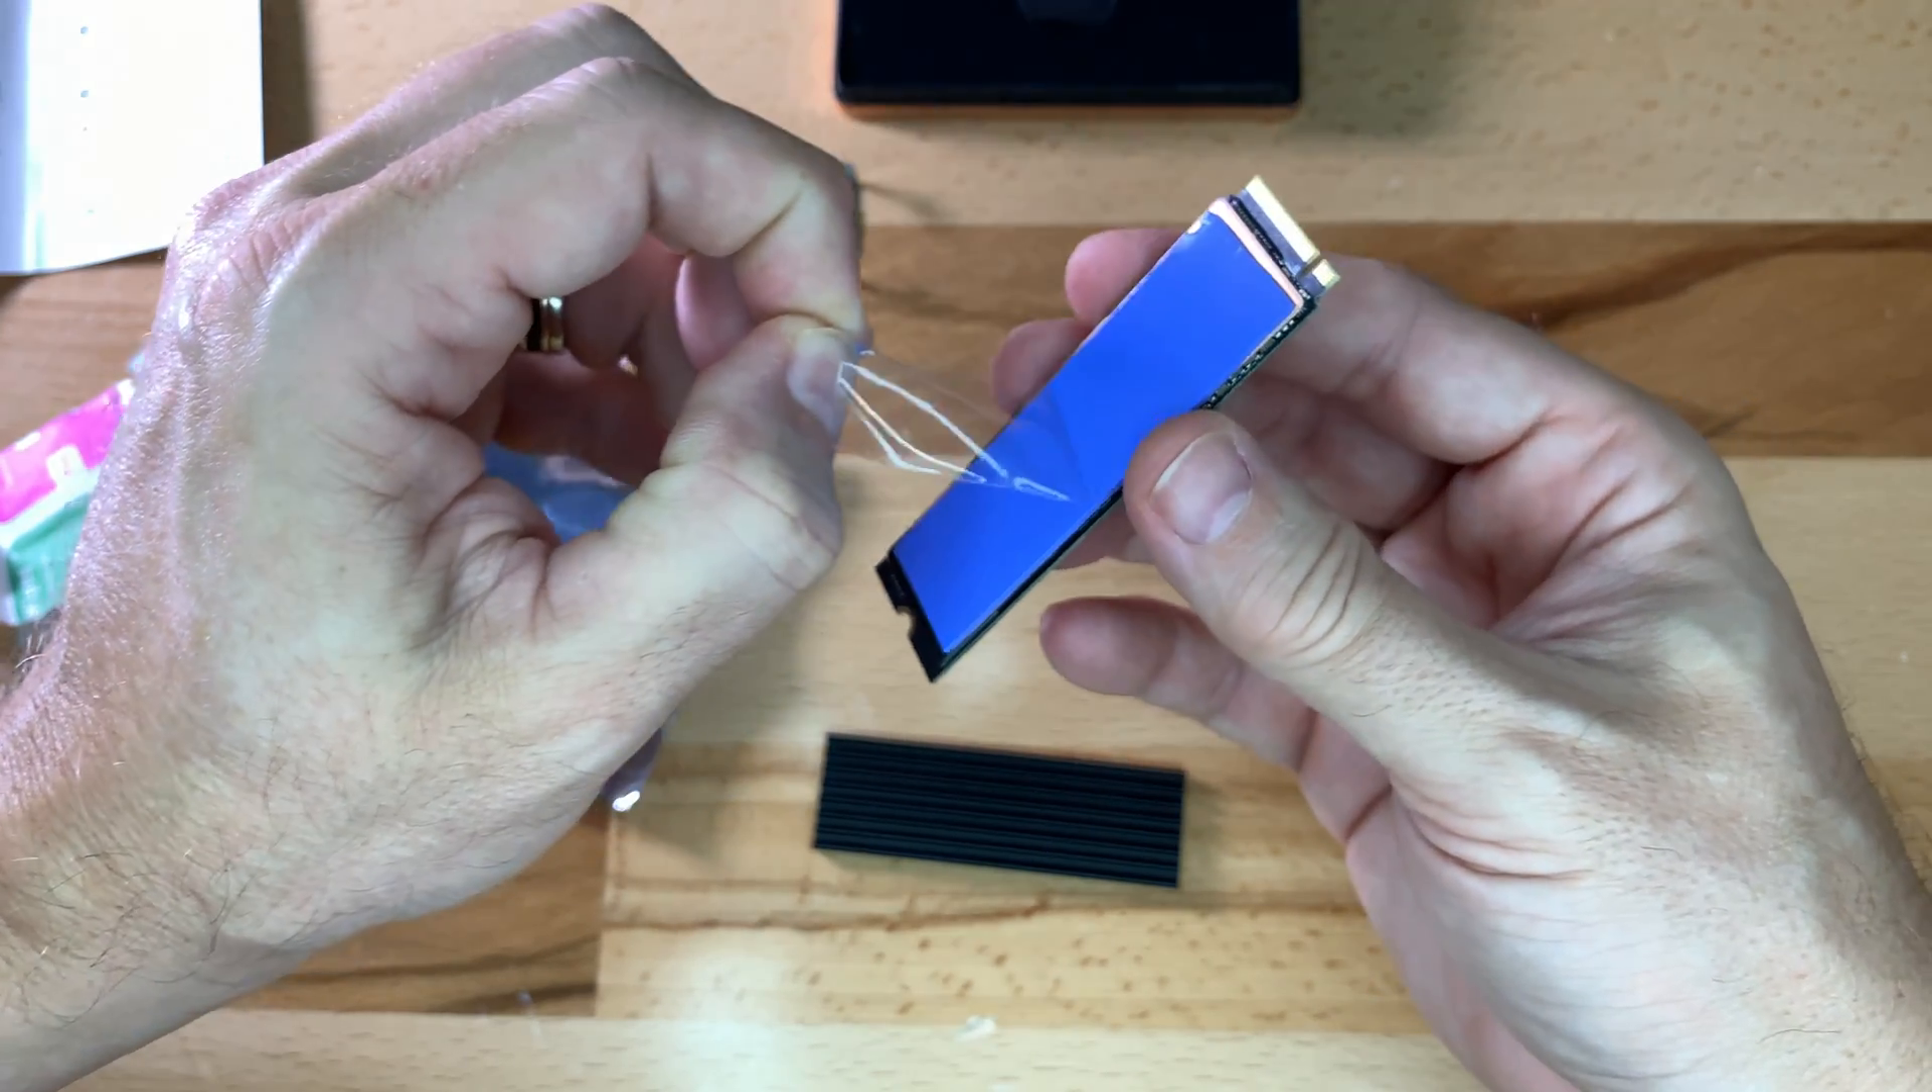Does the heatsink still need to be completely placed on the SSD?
Yes.